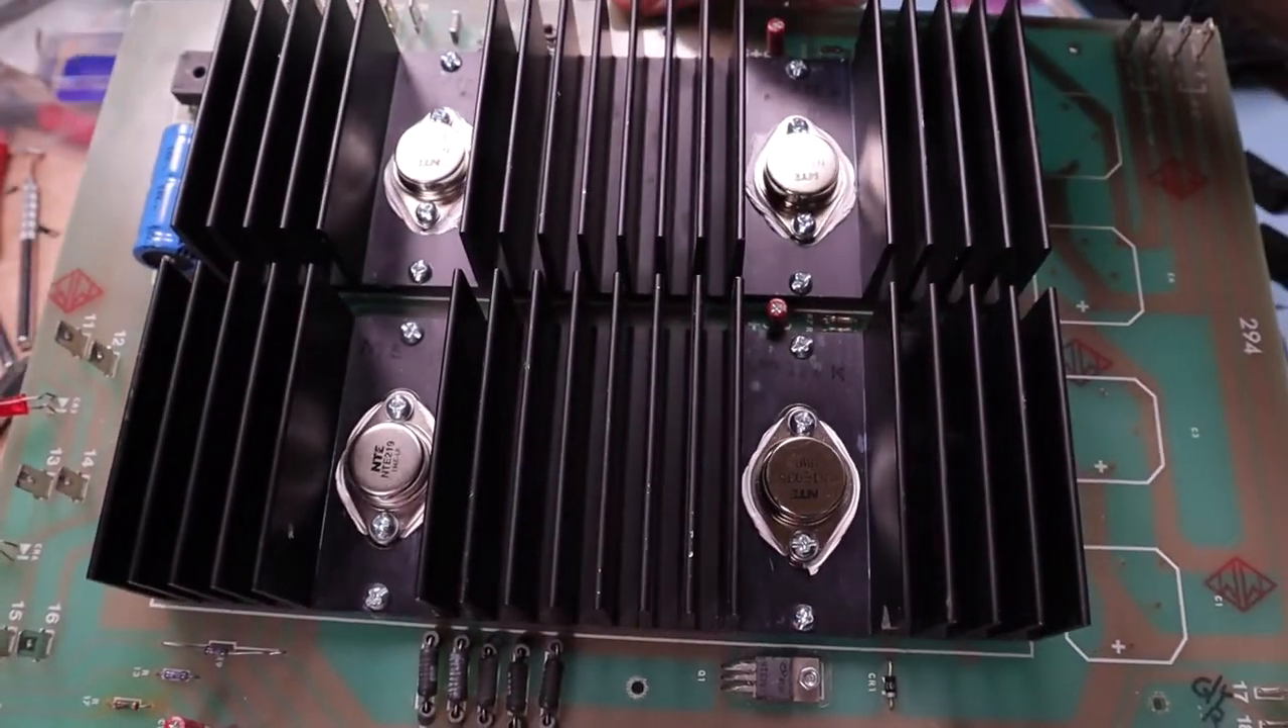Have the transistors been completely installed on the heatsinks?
Yes.